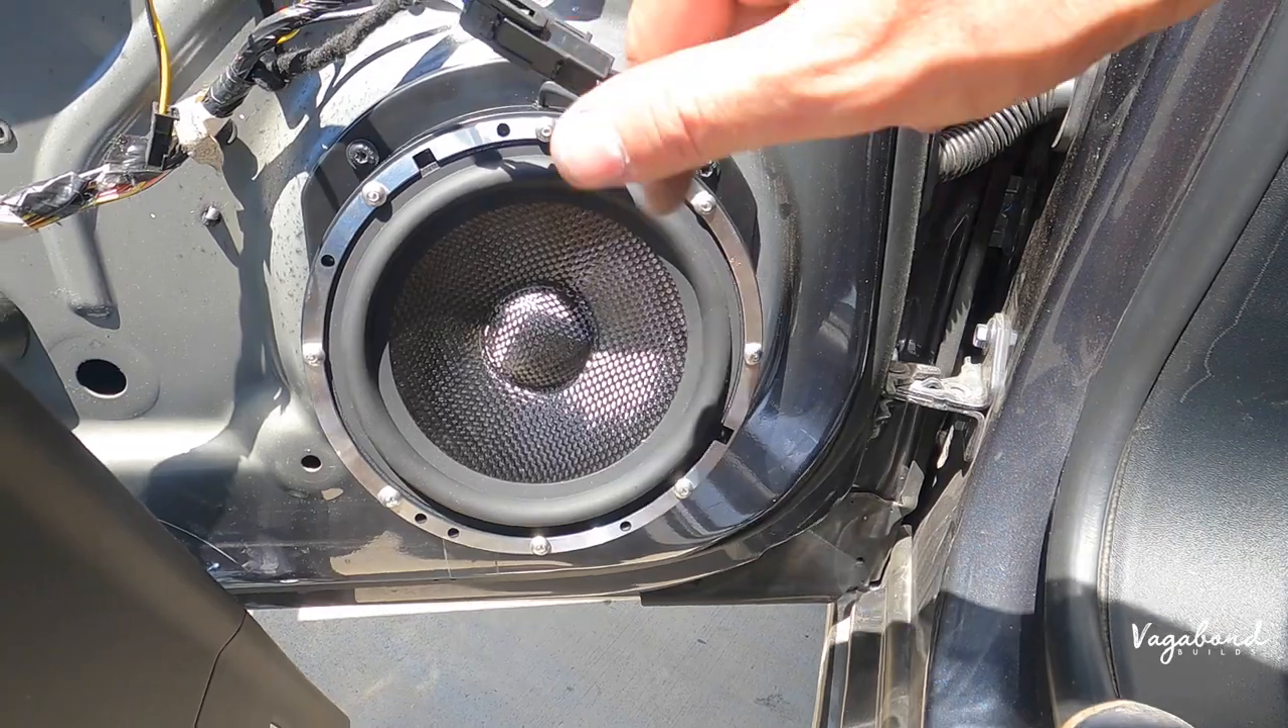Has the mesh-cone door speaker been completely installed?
Yes.